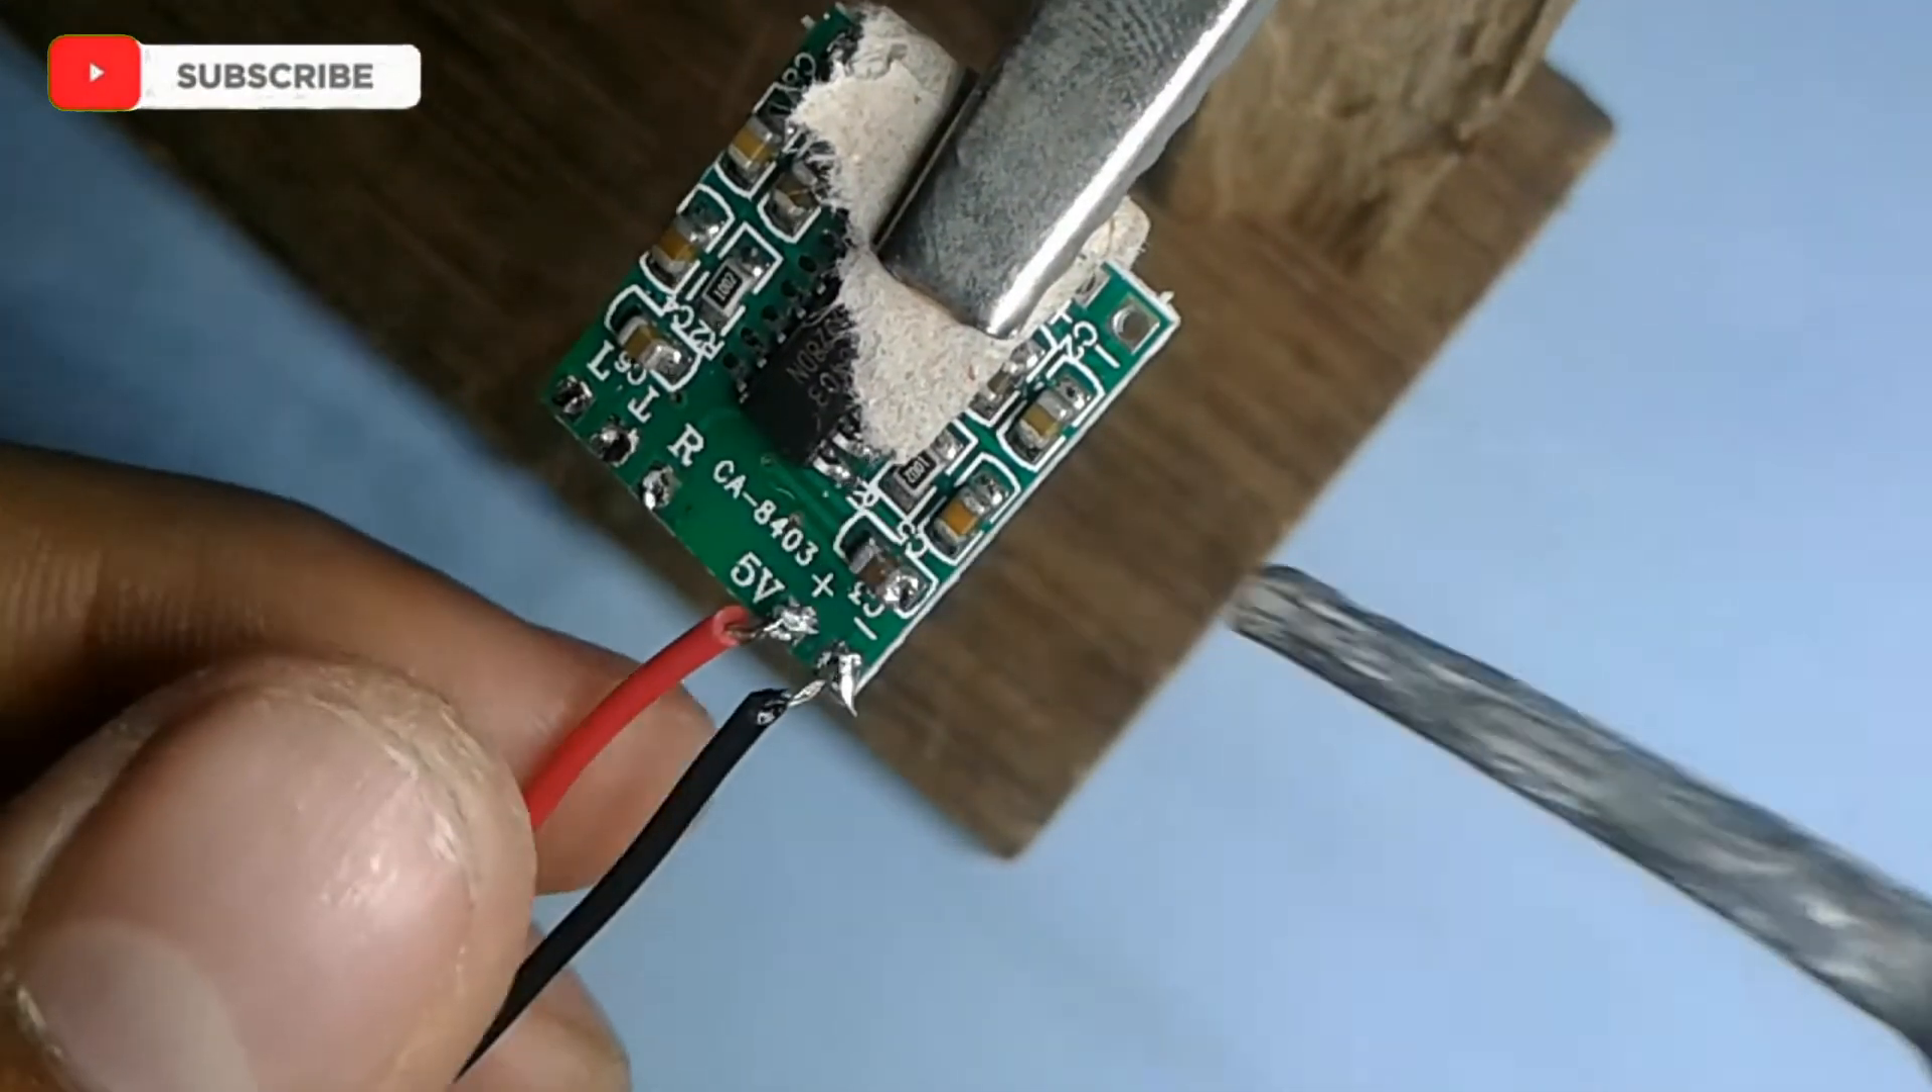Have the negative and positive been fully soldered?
Yes.